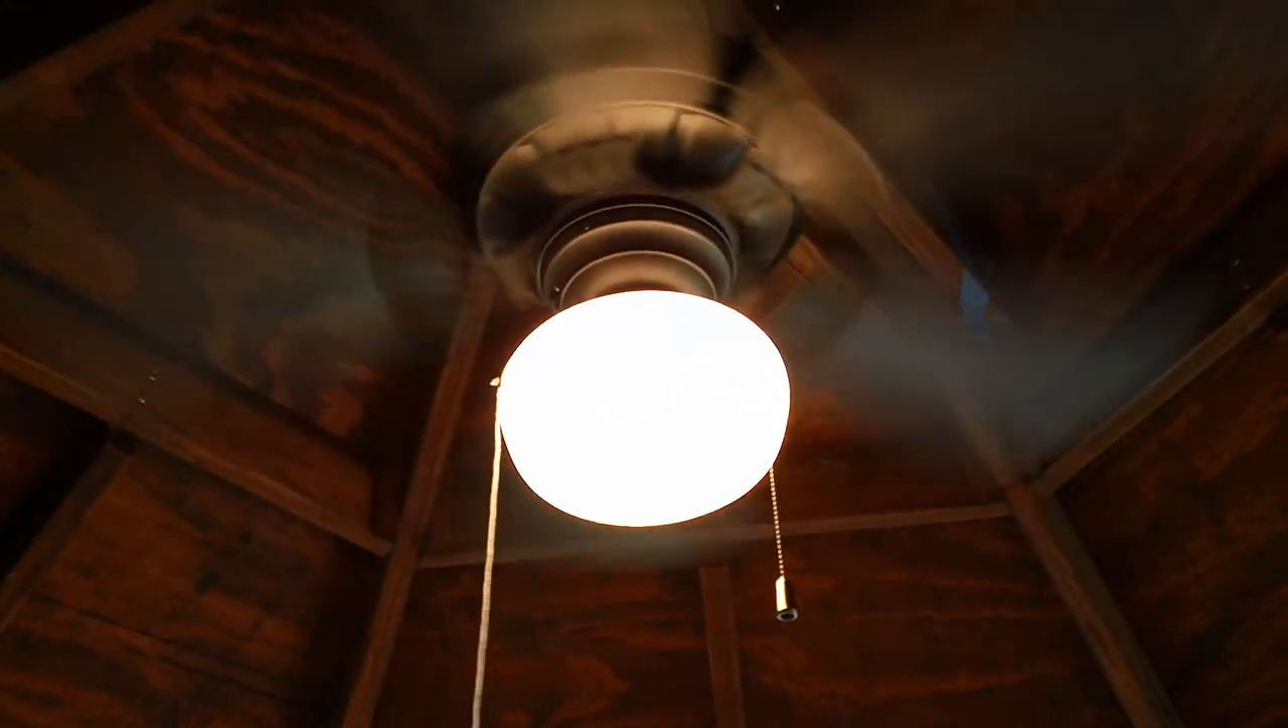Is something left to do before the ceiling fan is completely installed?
No.